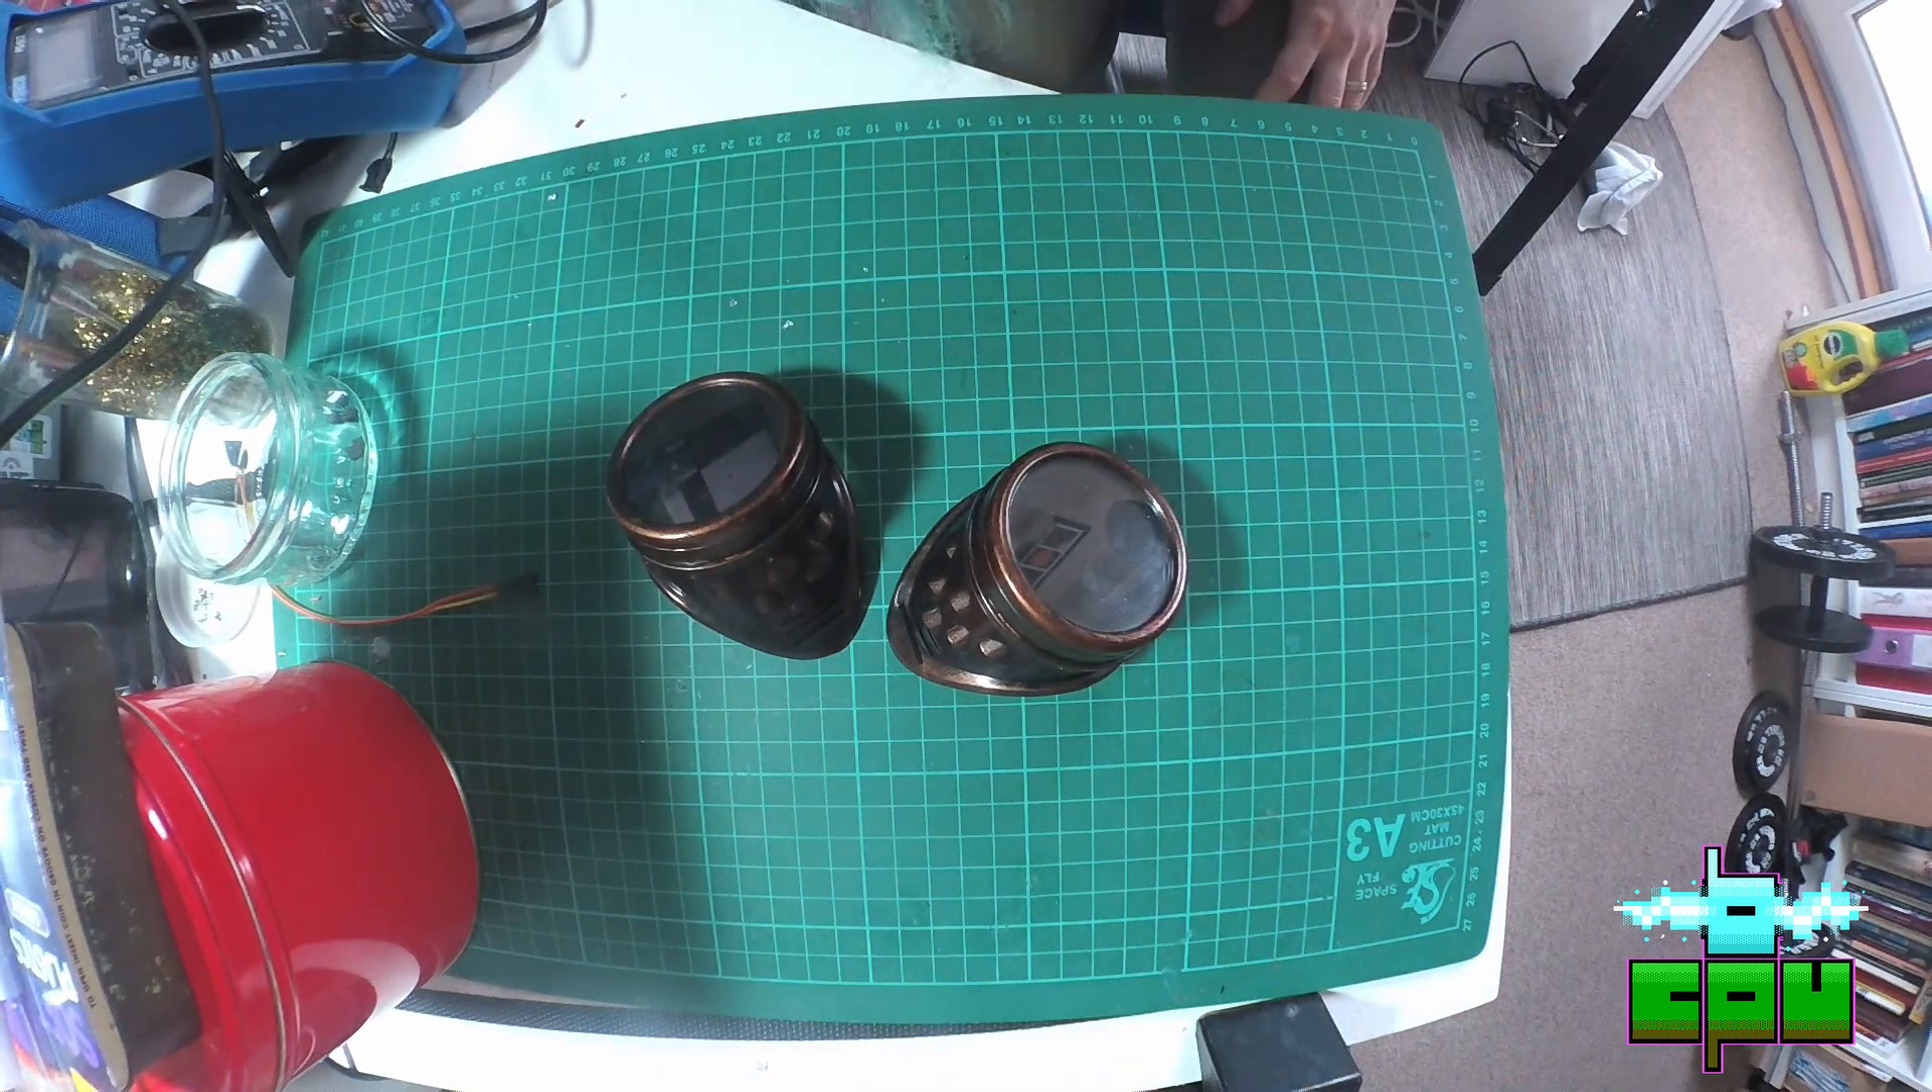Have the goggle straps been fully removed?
Yes.